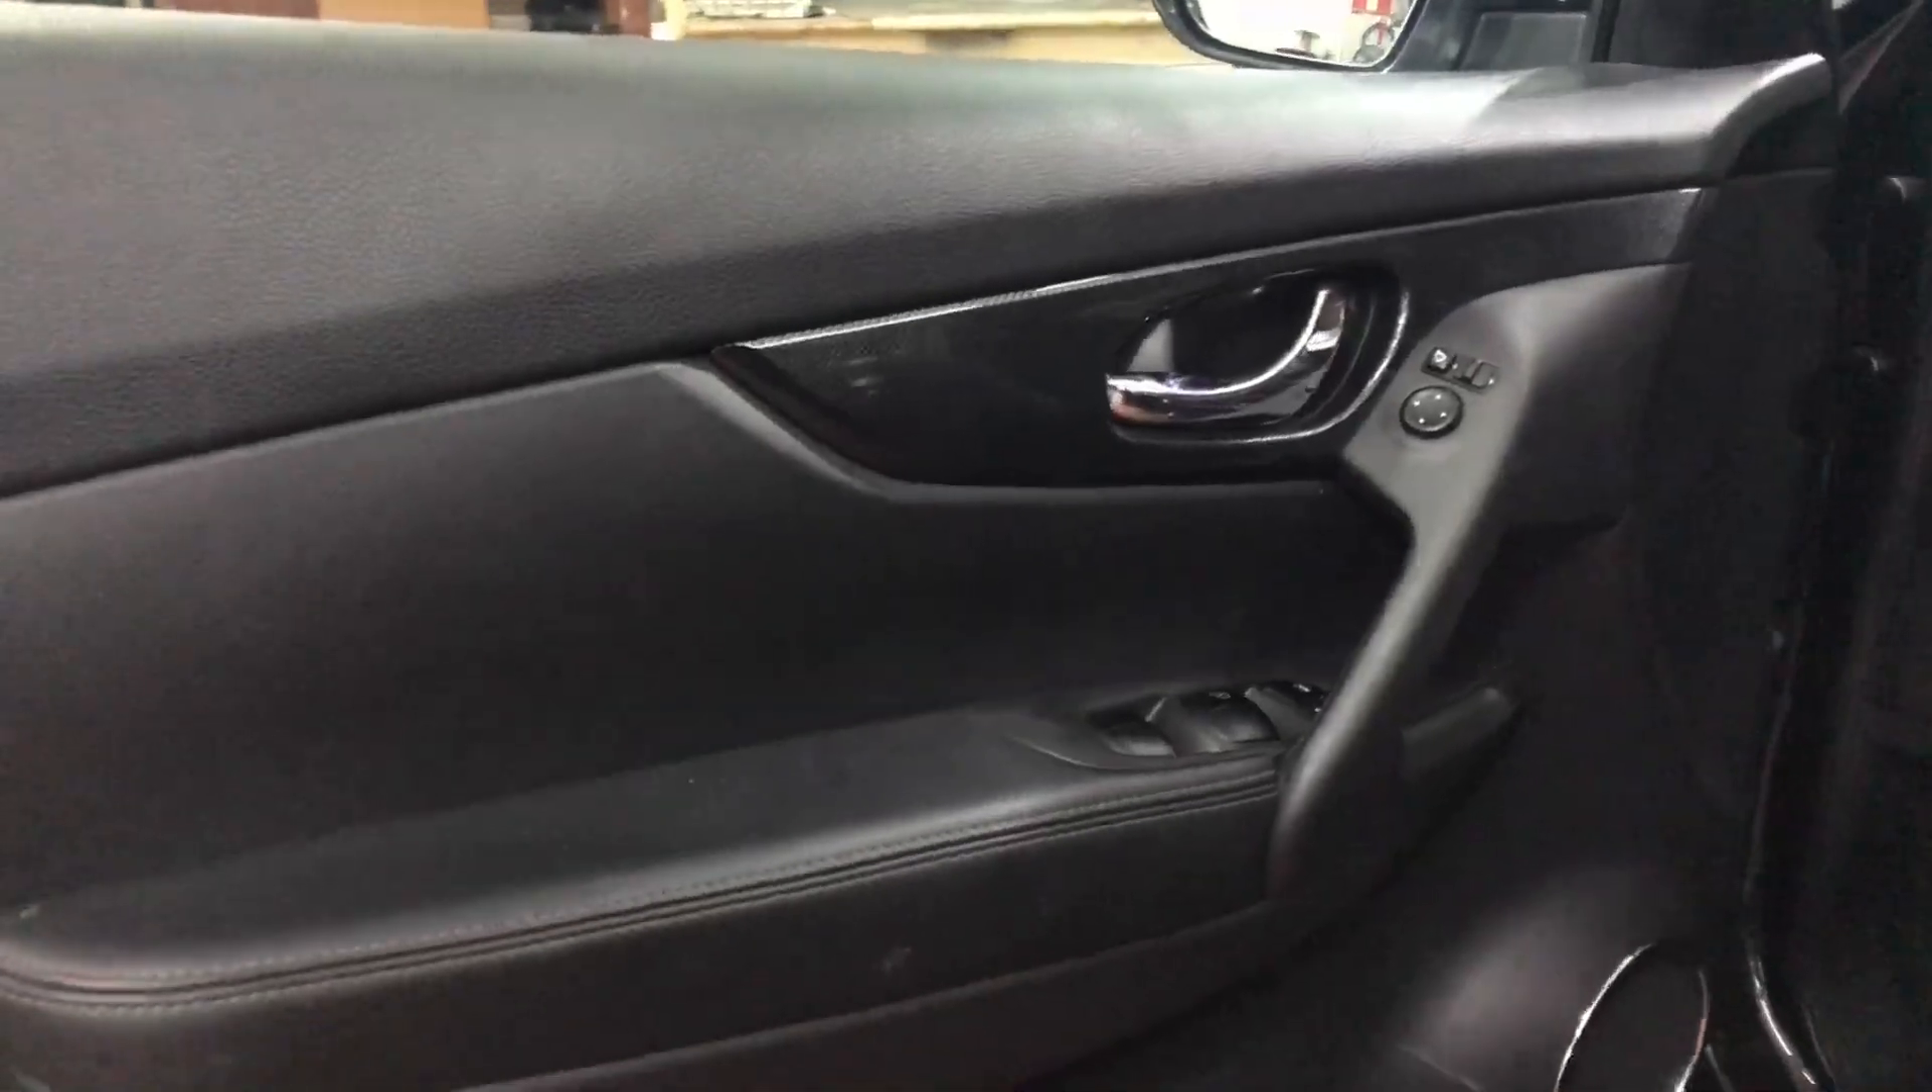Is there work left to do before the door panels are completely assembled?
No.